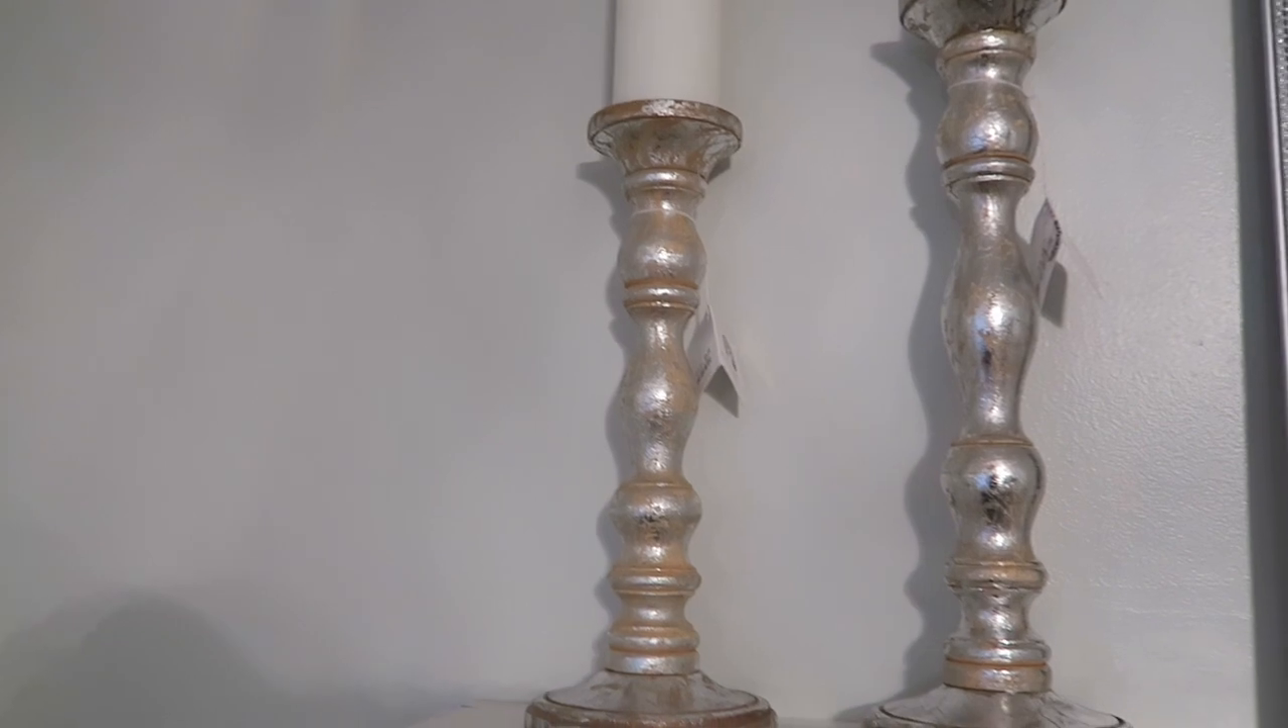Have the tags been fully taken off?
No.